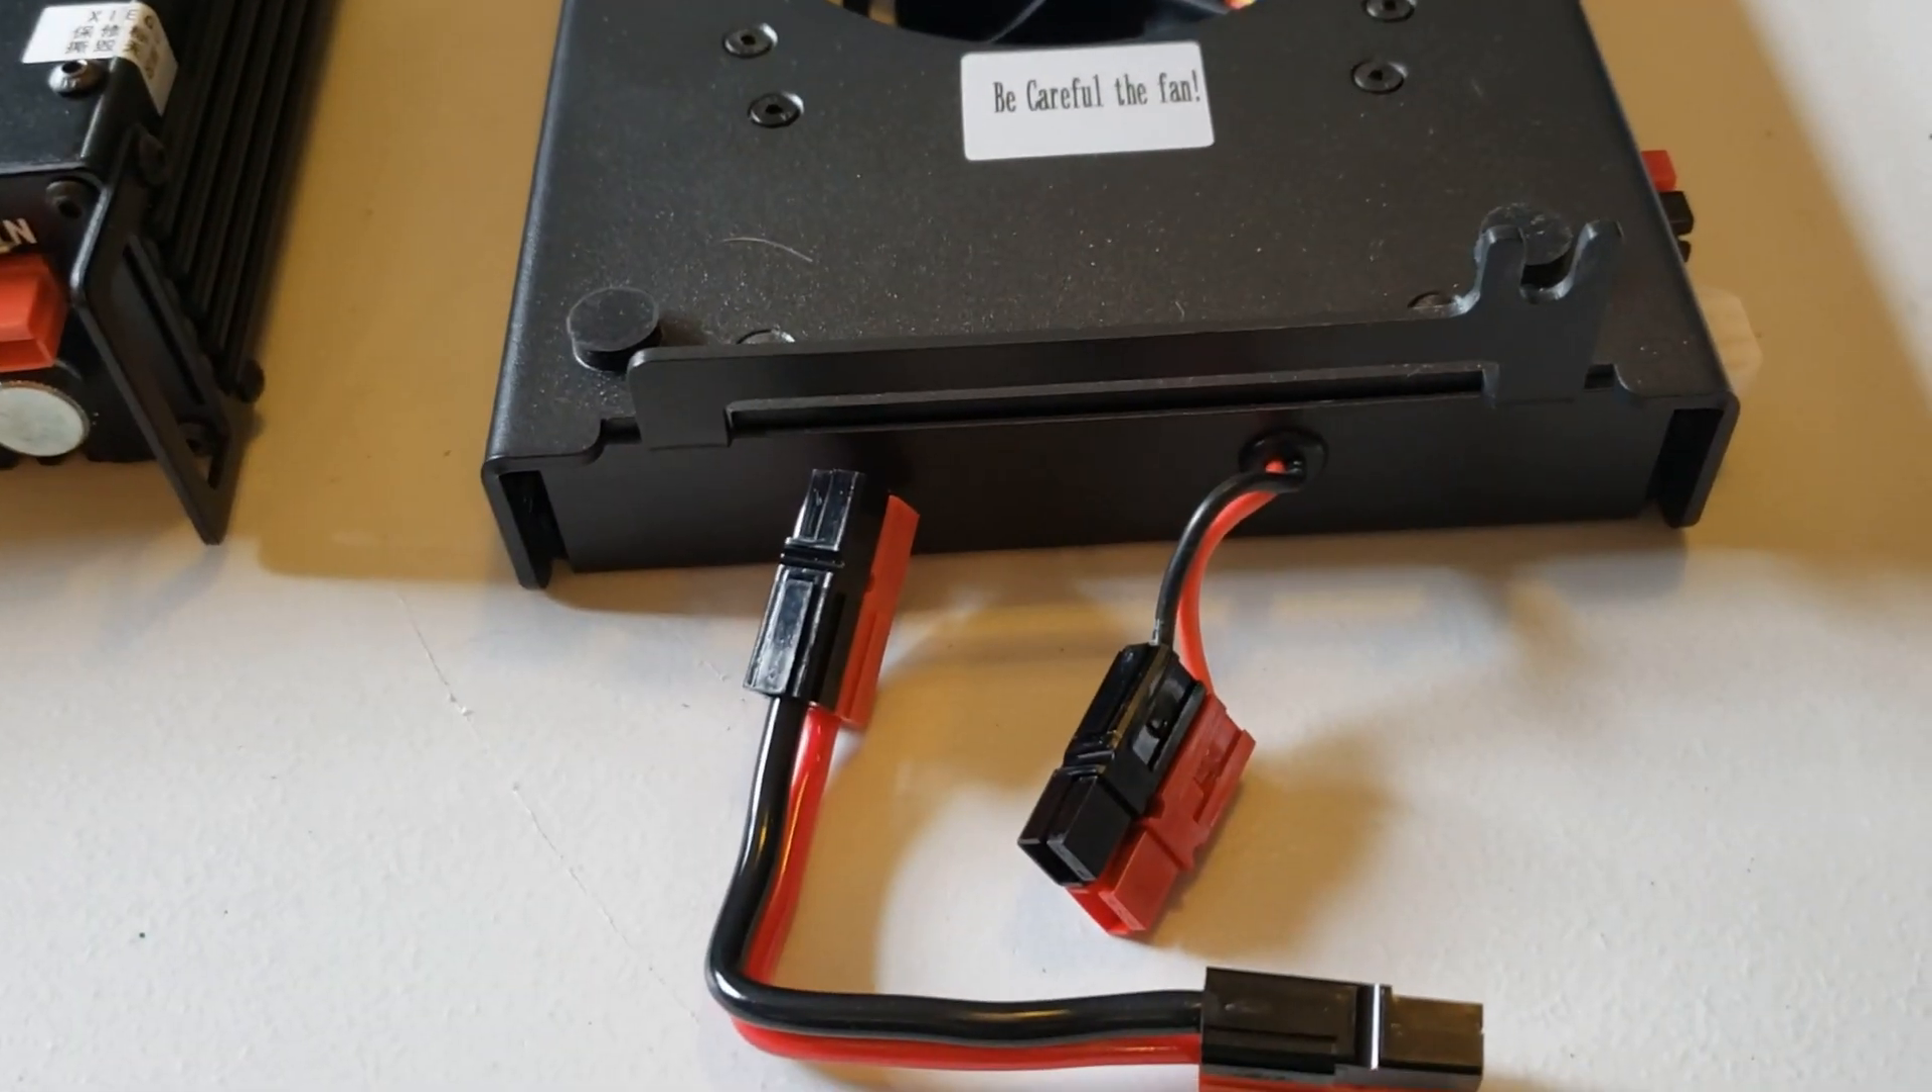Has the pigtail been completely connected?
No.